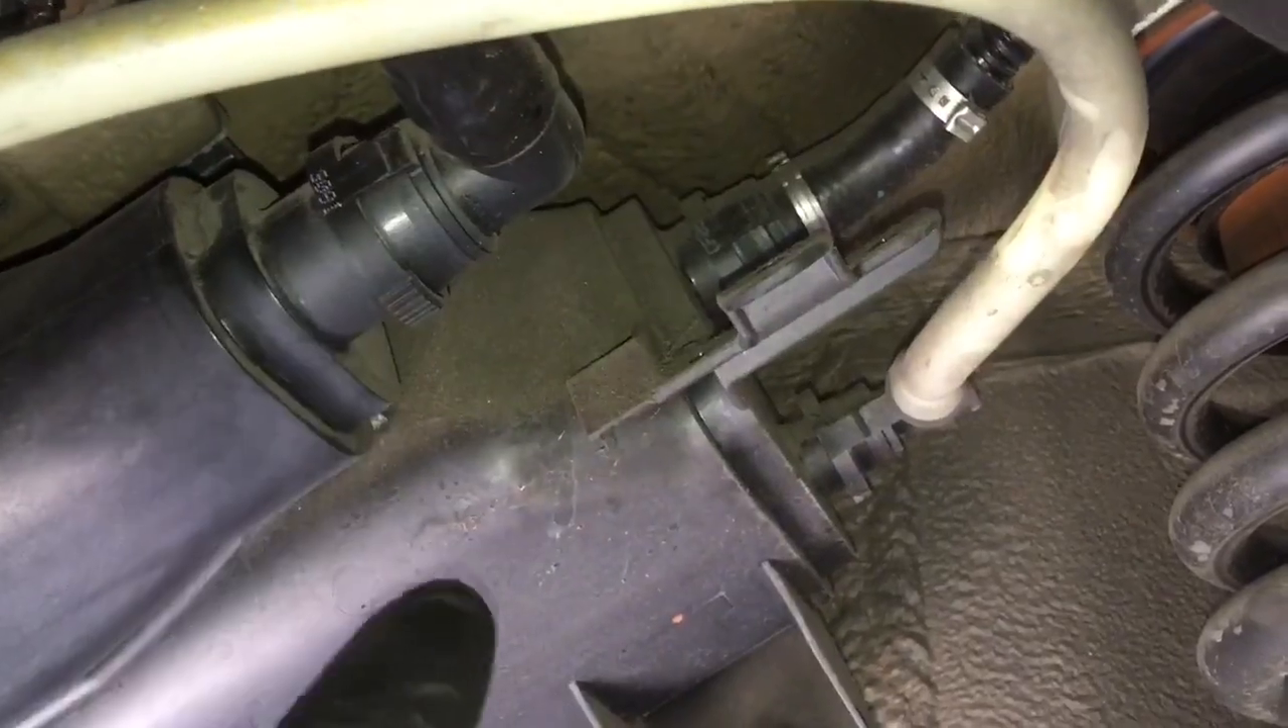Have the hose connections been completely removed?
No.